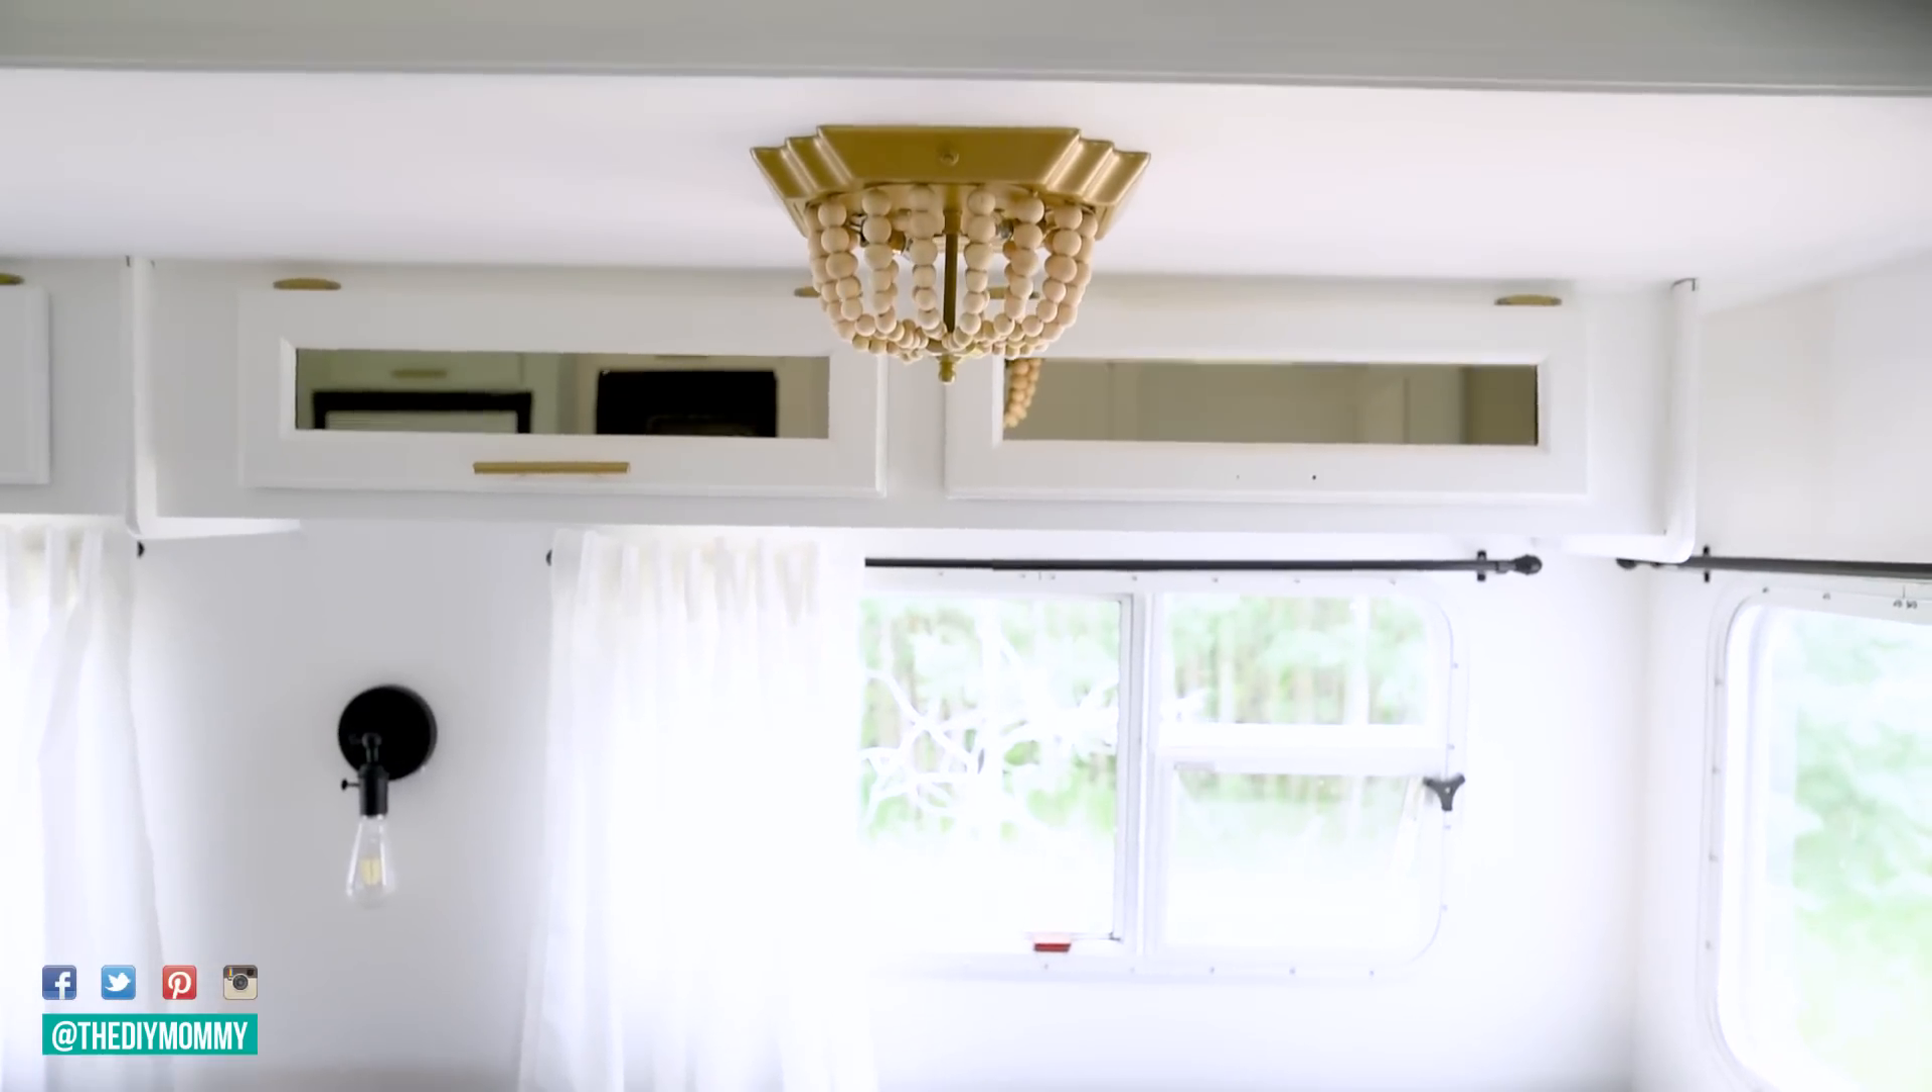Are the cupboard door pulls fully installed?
No.